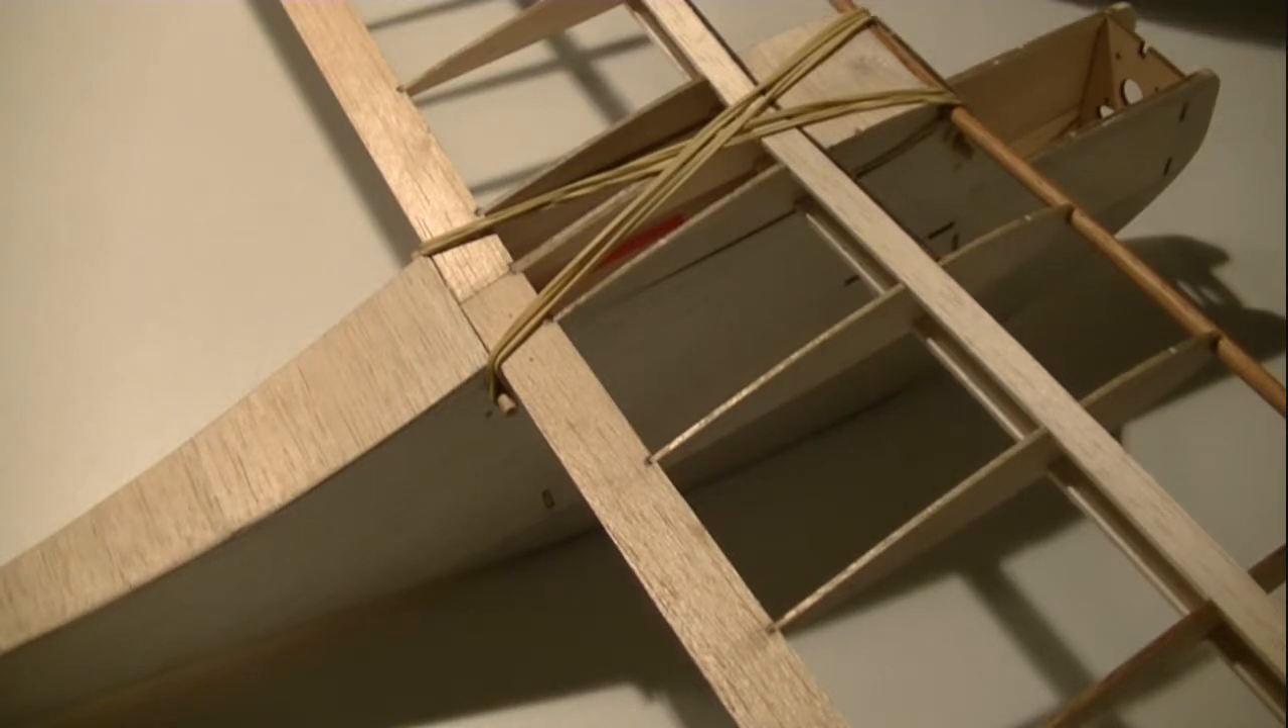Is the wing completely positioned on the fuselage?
Yes.